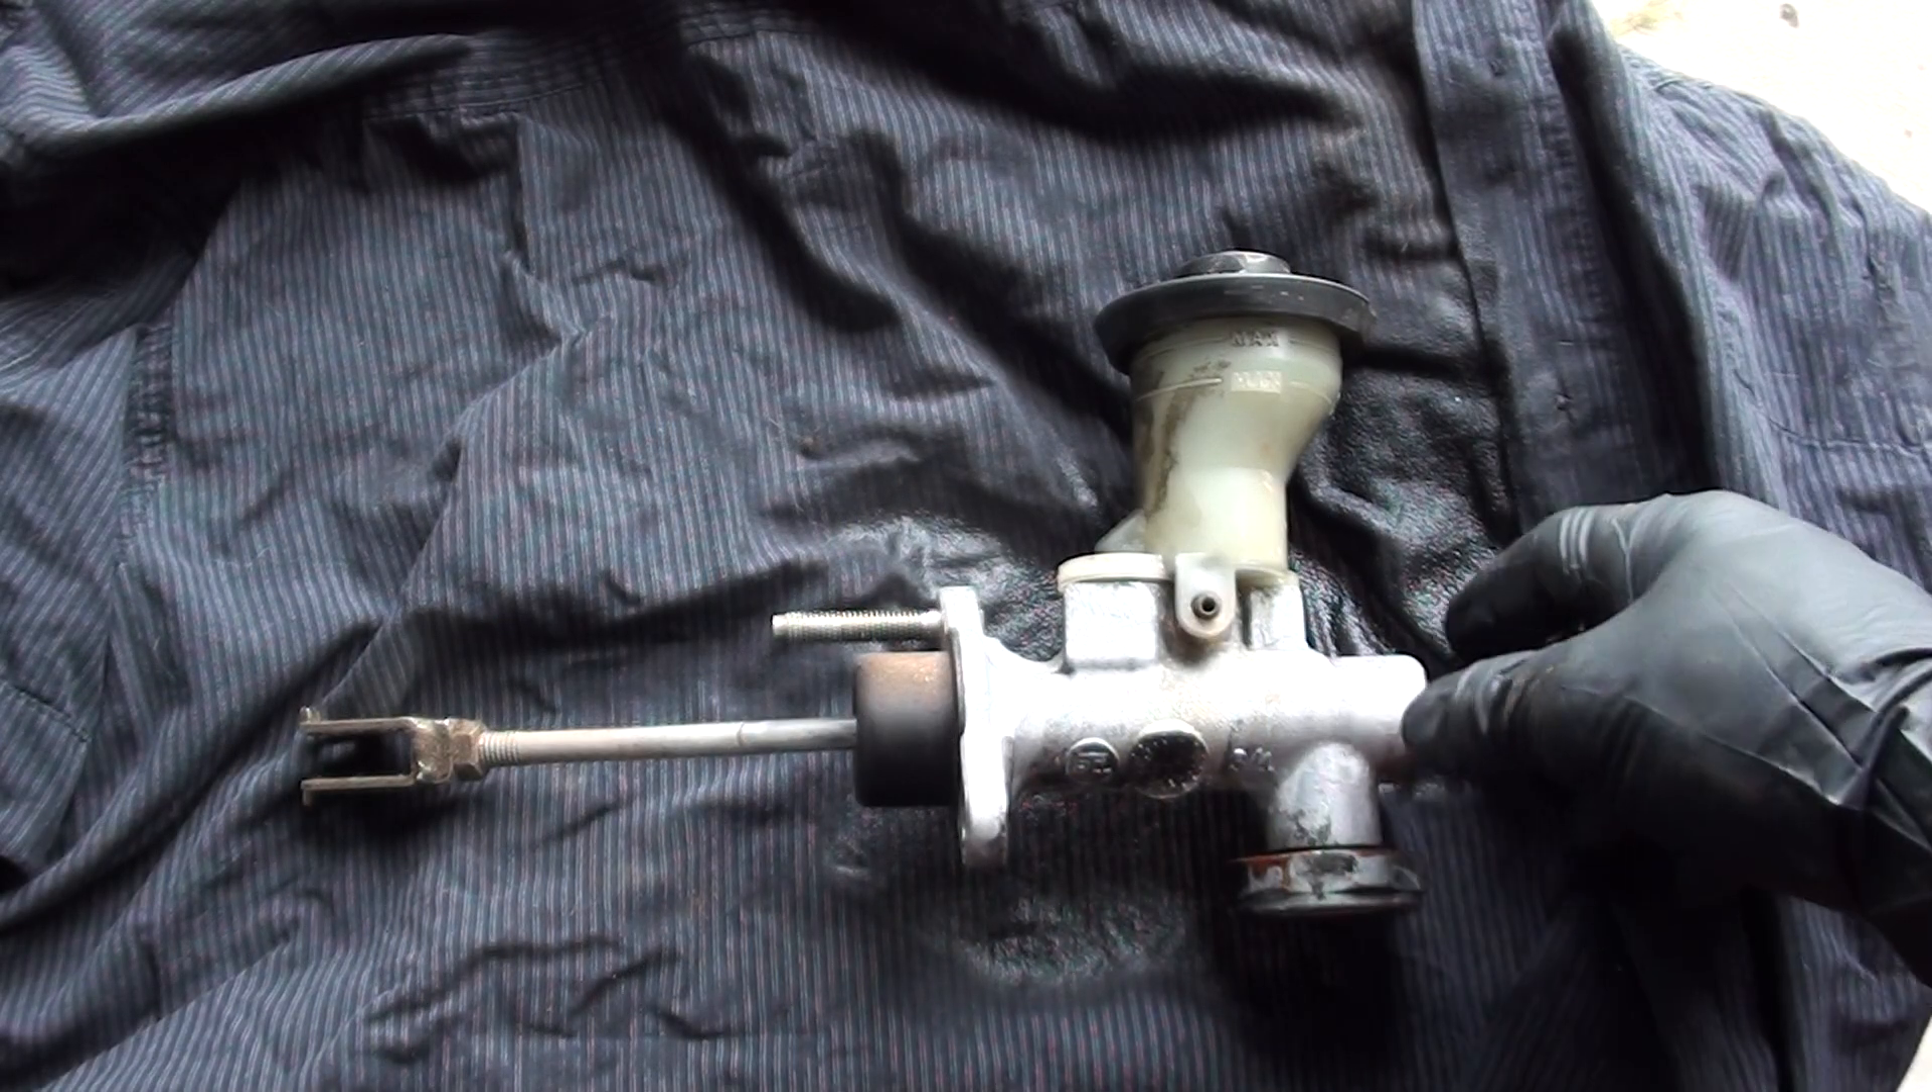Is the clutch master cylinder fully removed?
Yes.